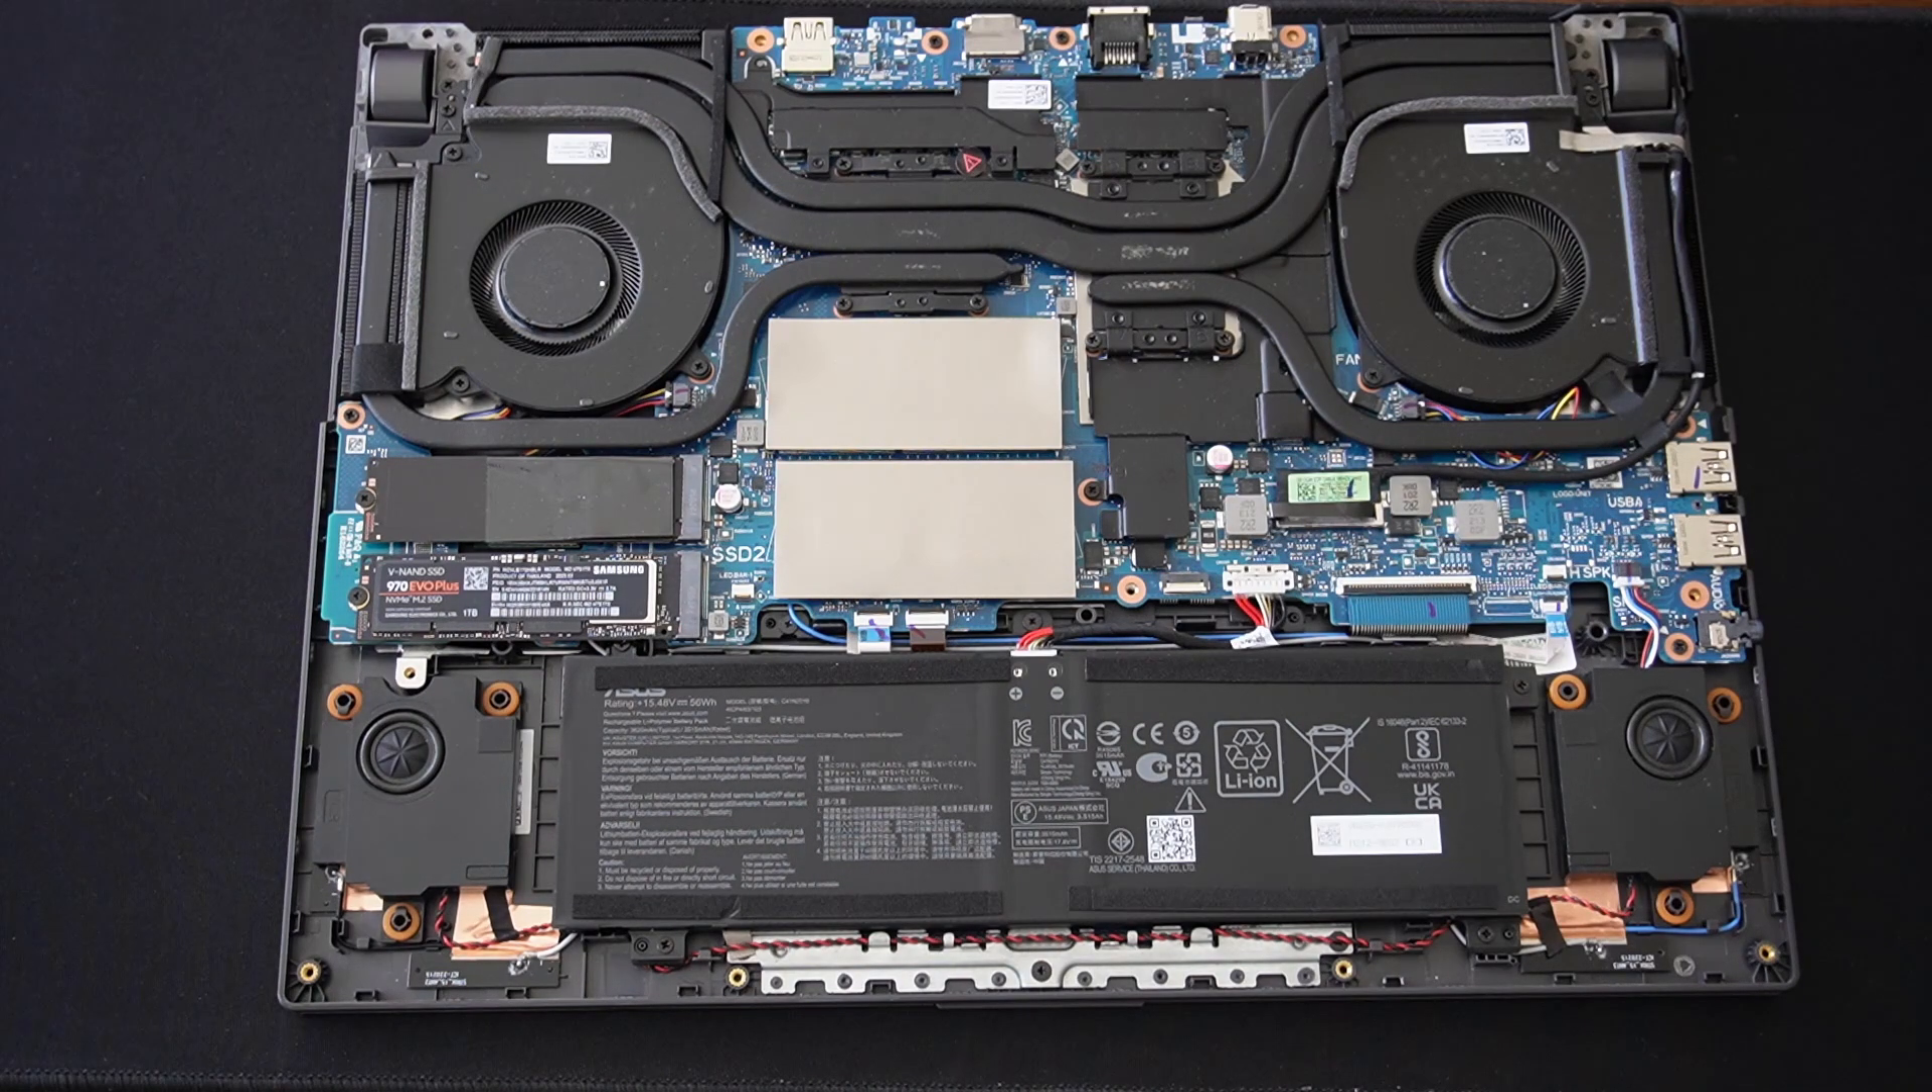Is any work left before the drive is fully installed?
No.